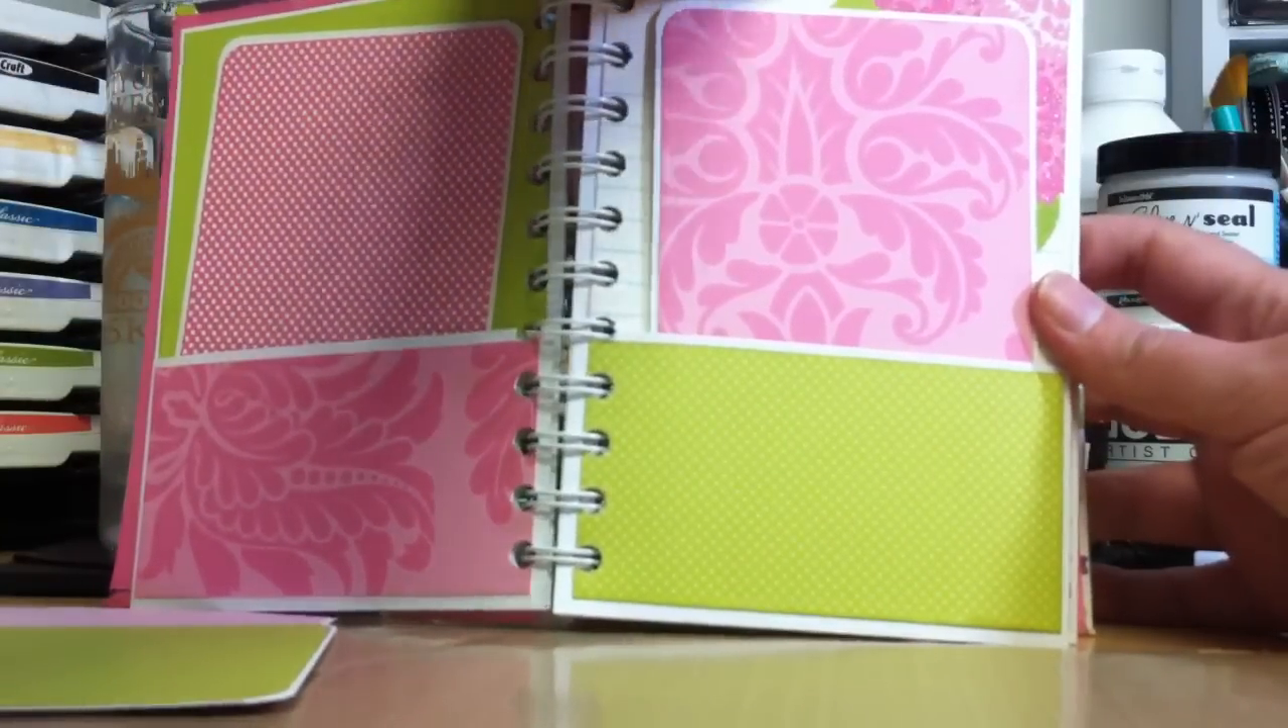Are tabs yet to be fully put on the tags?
Yes.